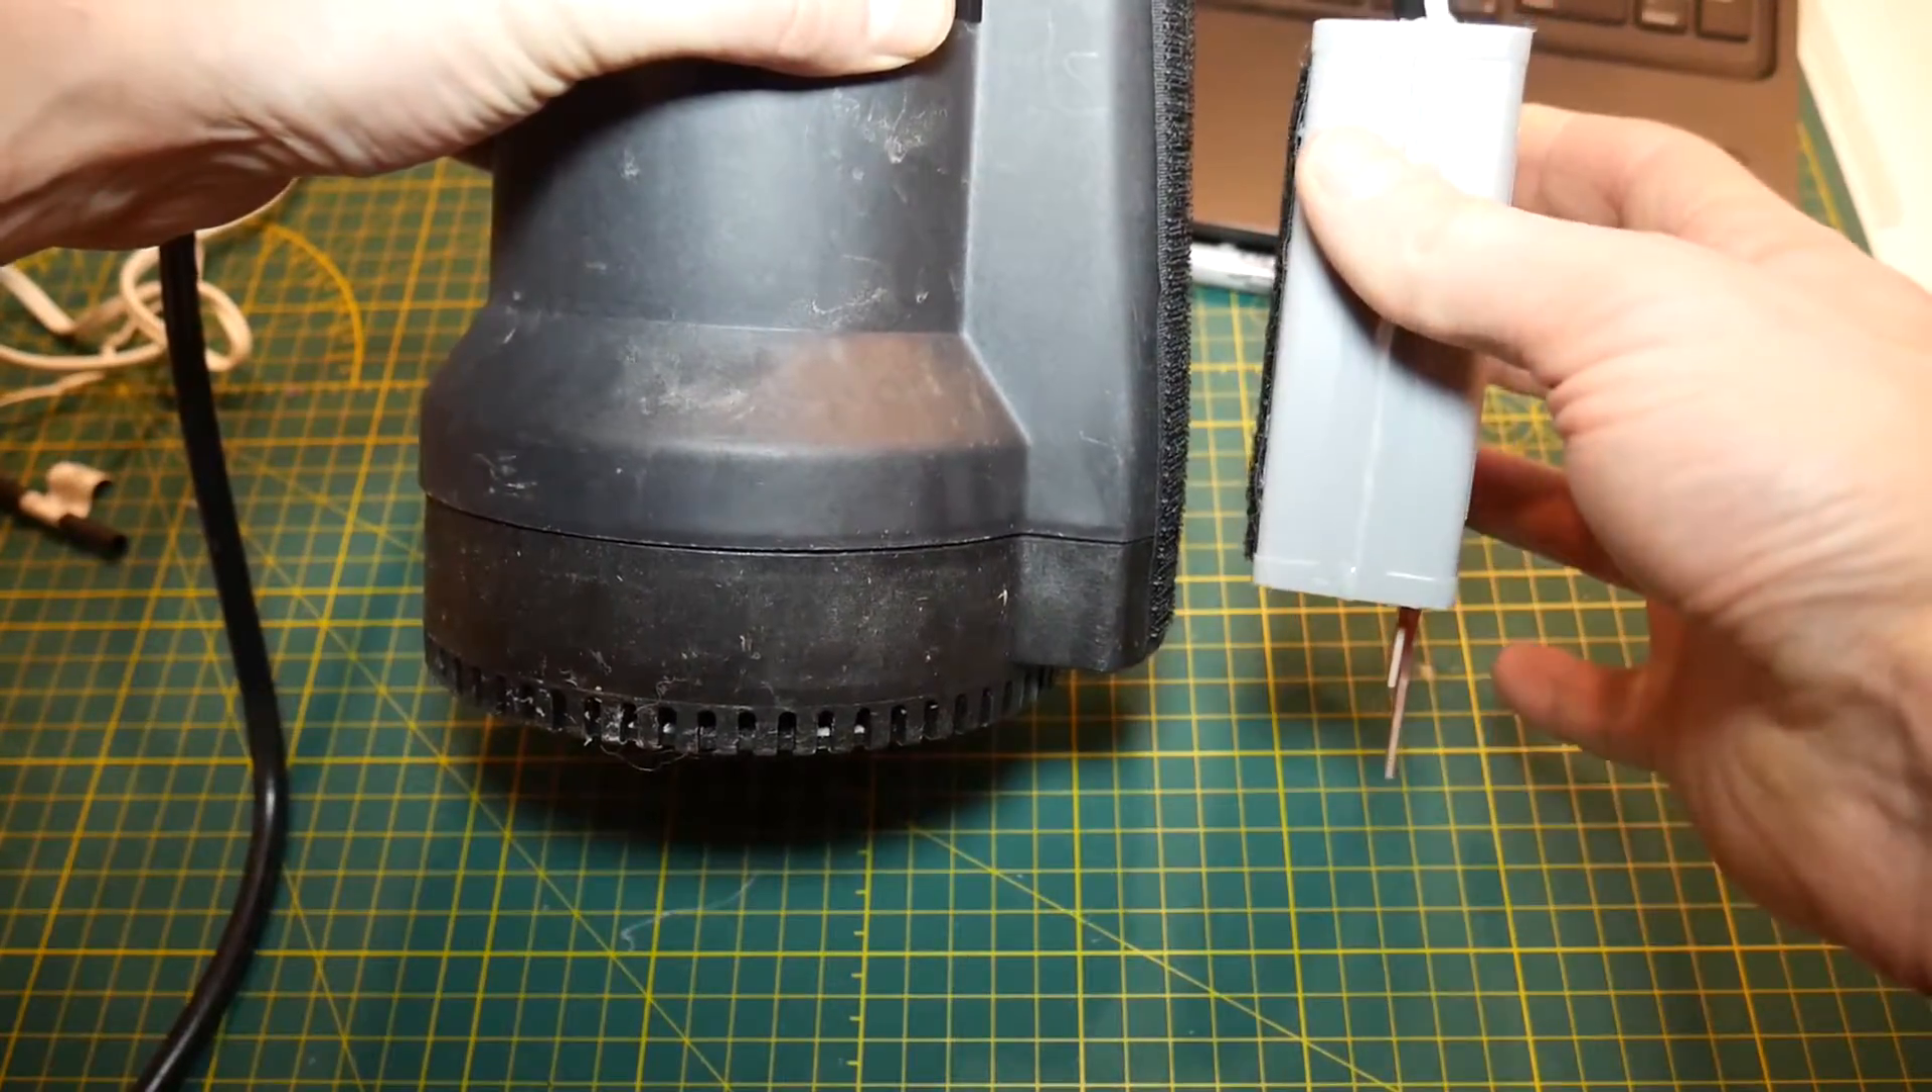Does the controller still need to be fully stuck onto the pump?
Yes.